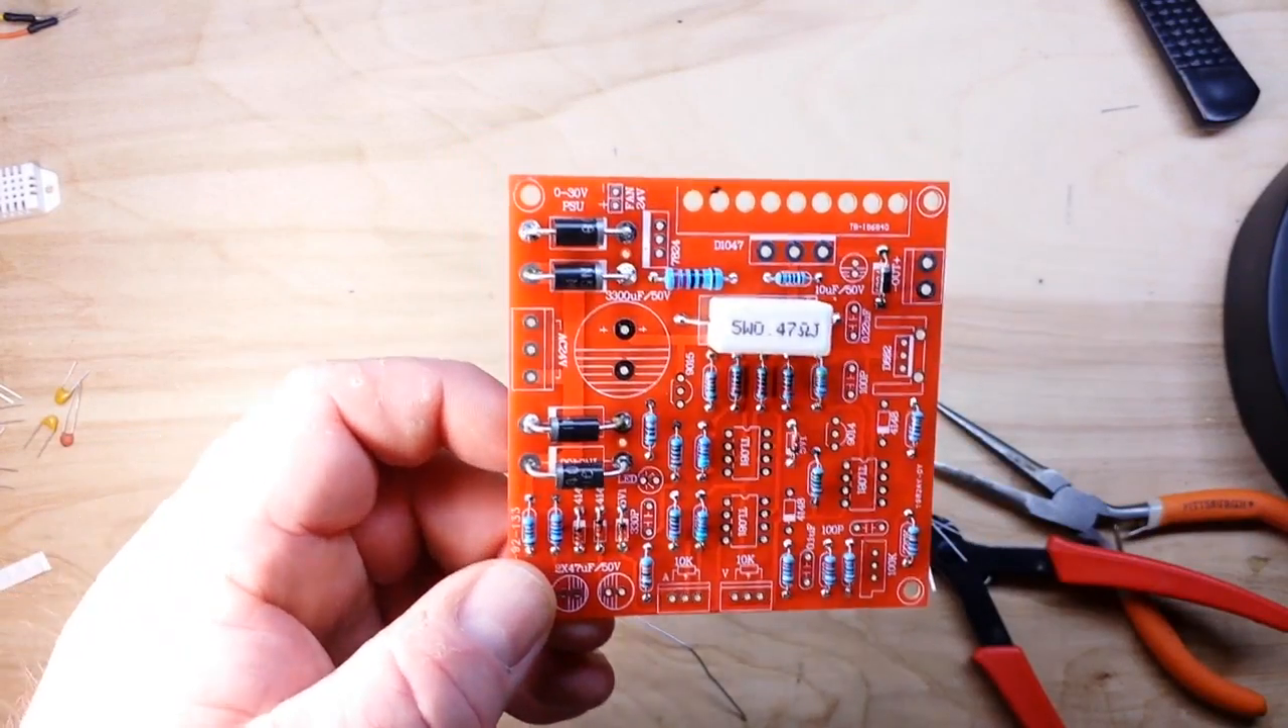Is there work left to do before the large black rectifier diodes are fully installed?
No.